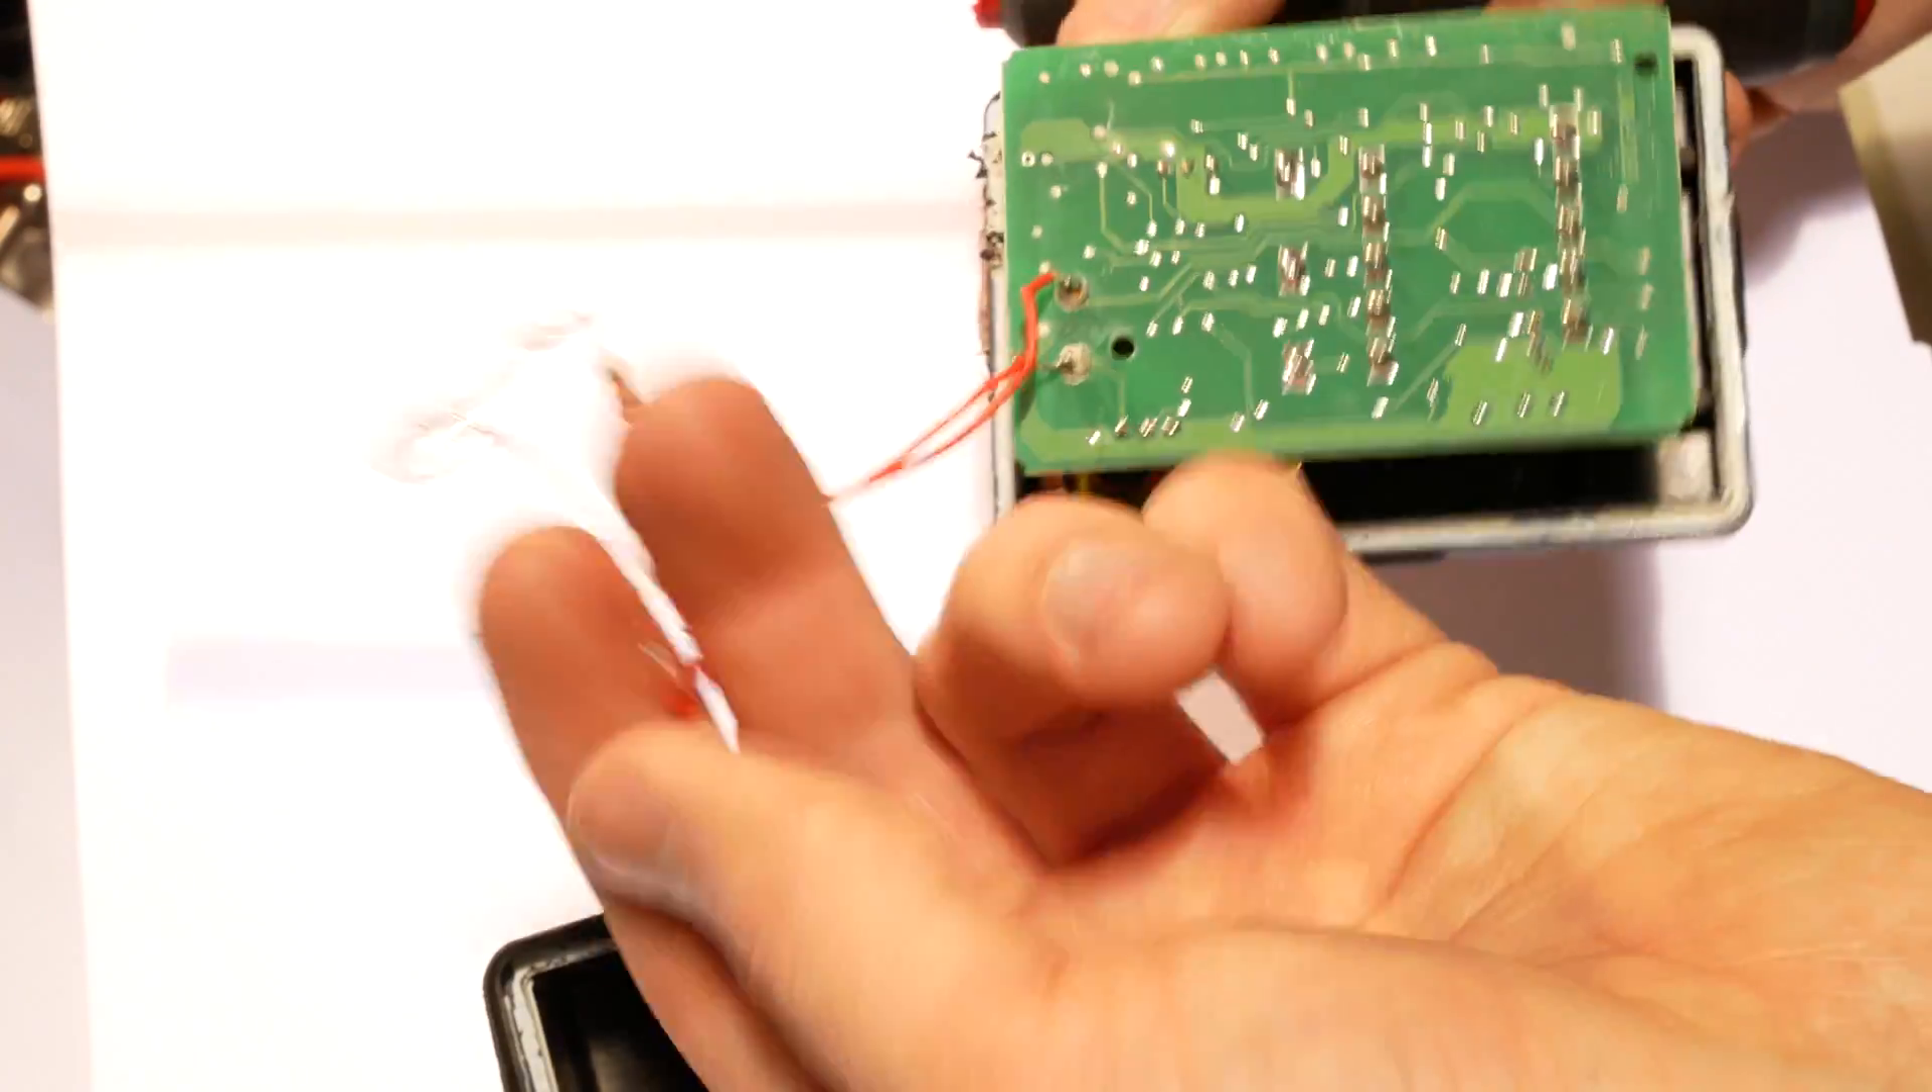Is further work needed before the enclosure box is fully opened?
No.